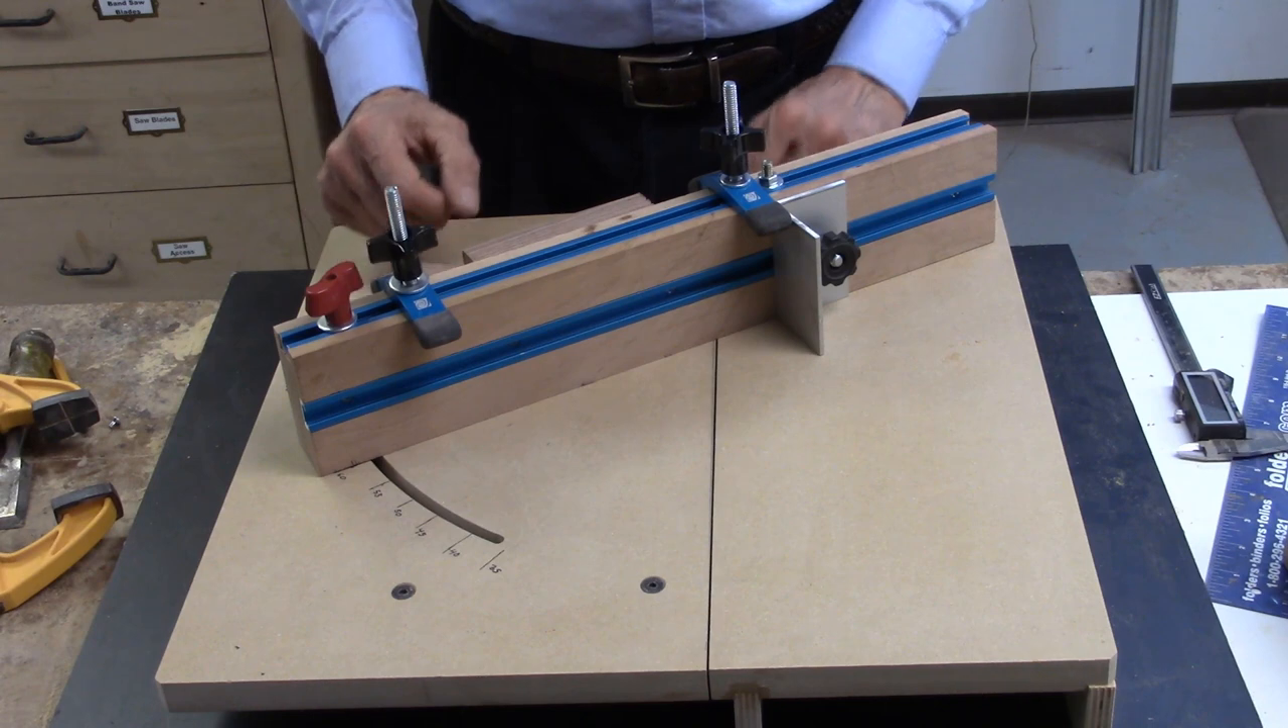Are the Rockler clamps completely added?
Yes.